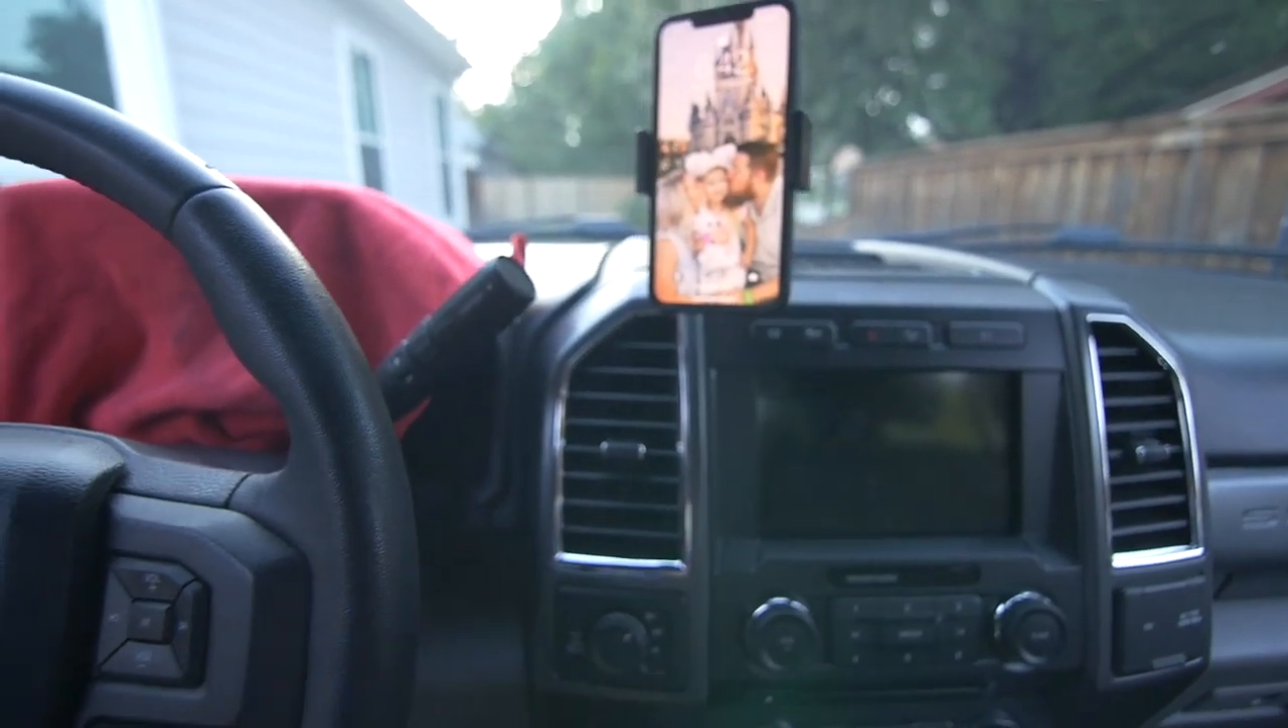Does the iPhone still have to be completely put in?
No.